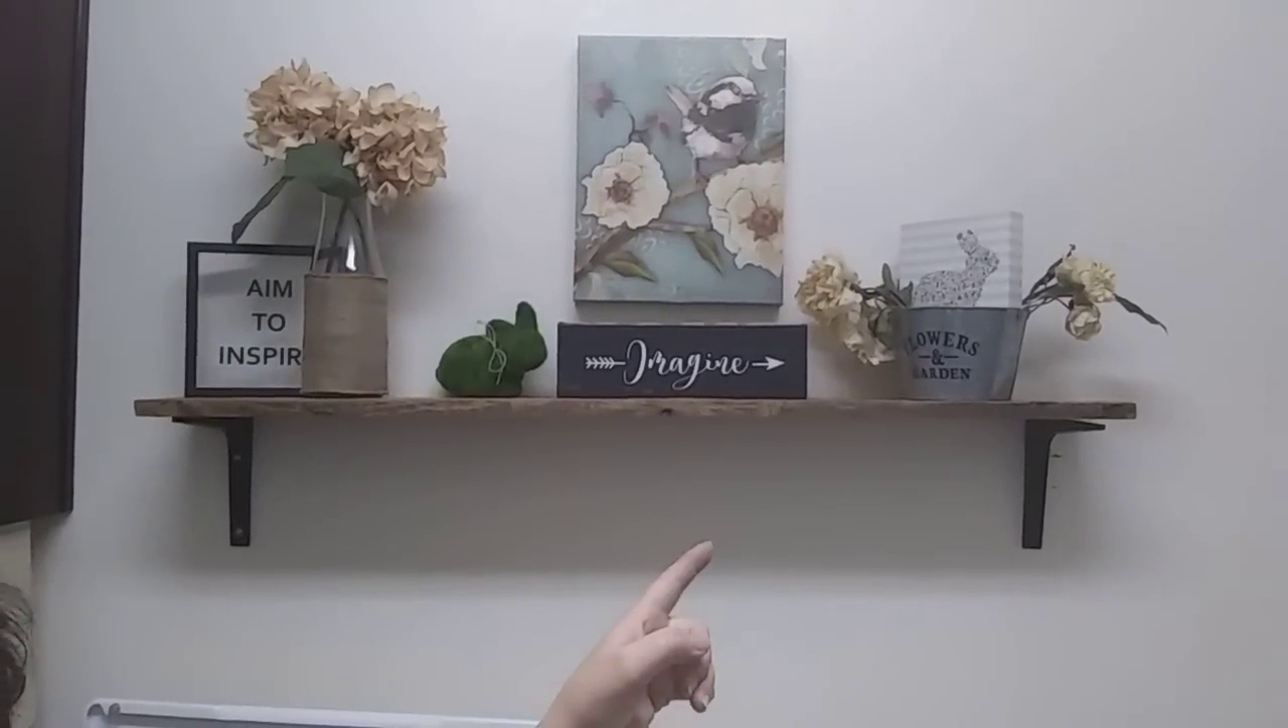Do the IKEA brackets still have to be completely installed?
No.